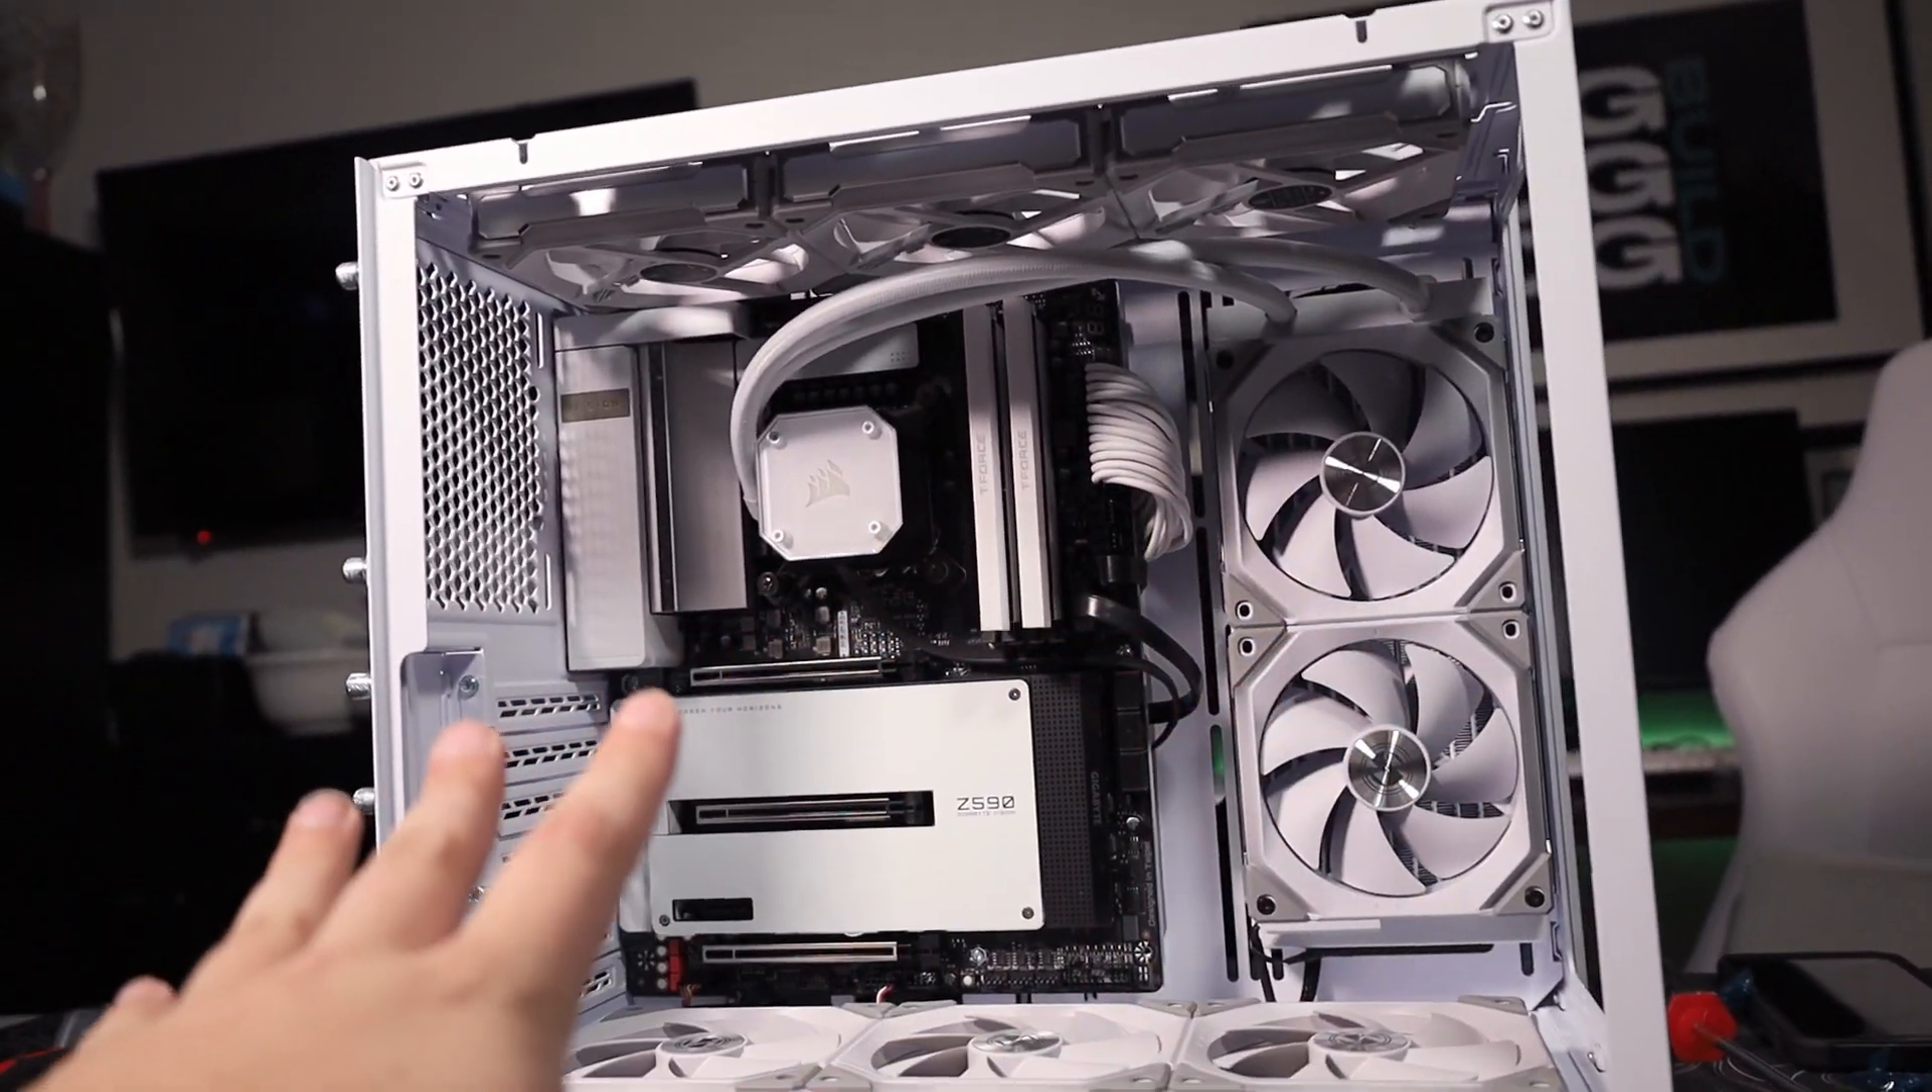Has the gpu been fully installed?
No.